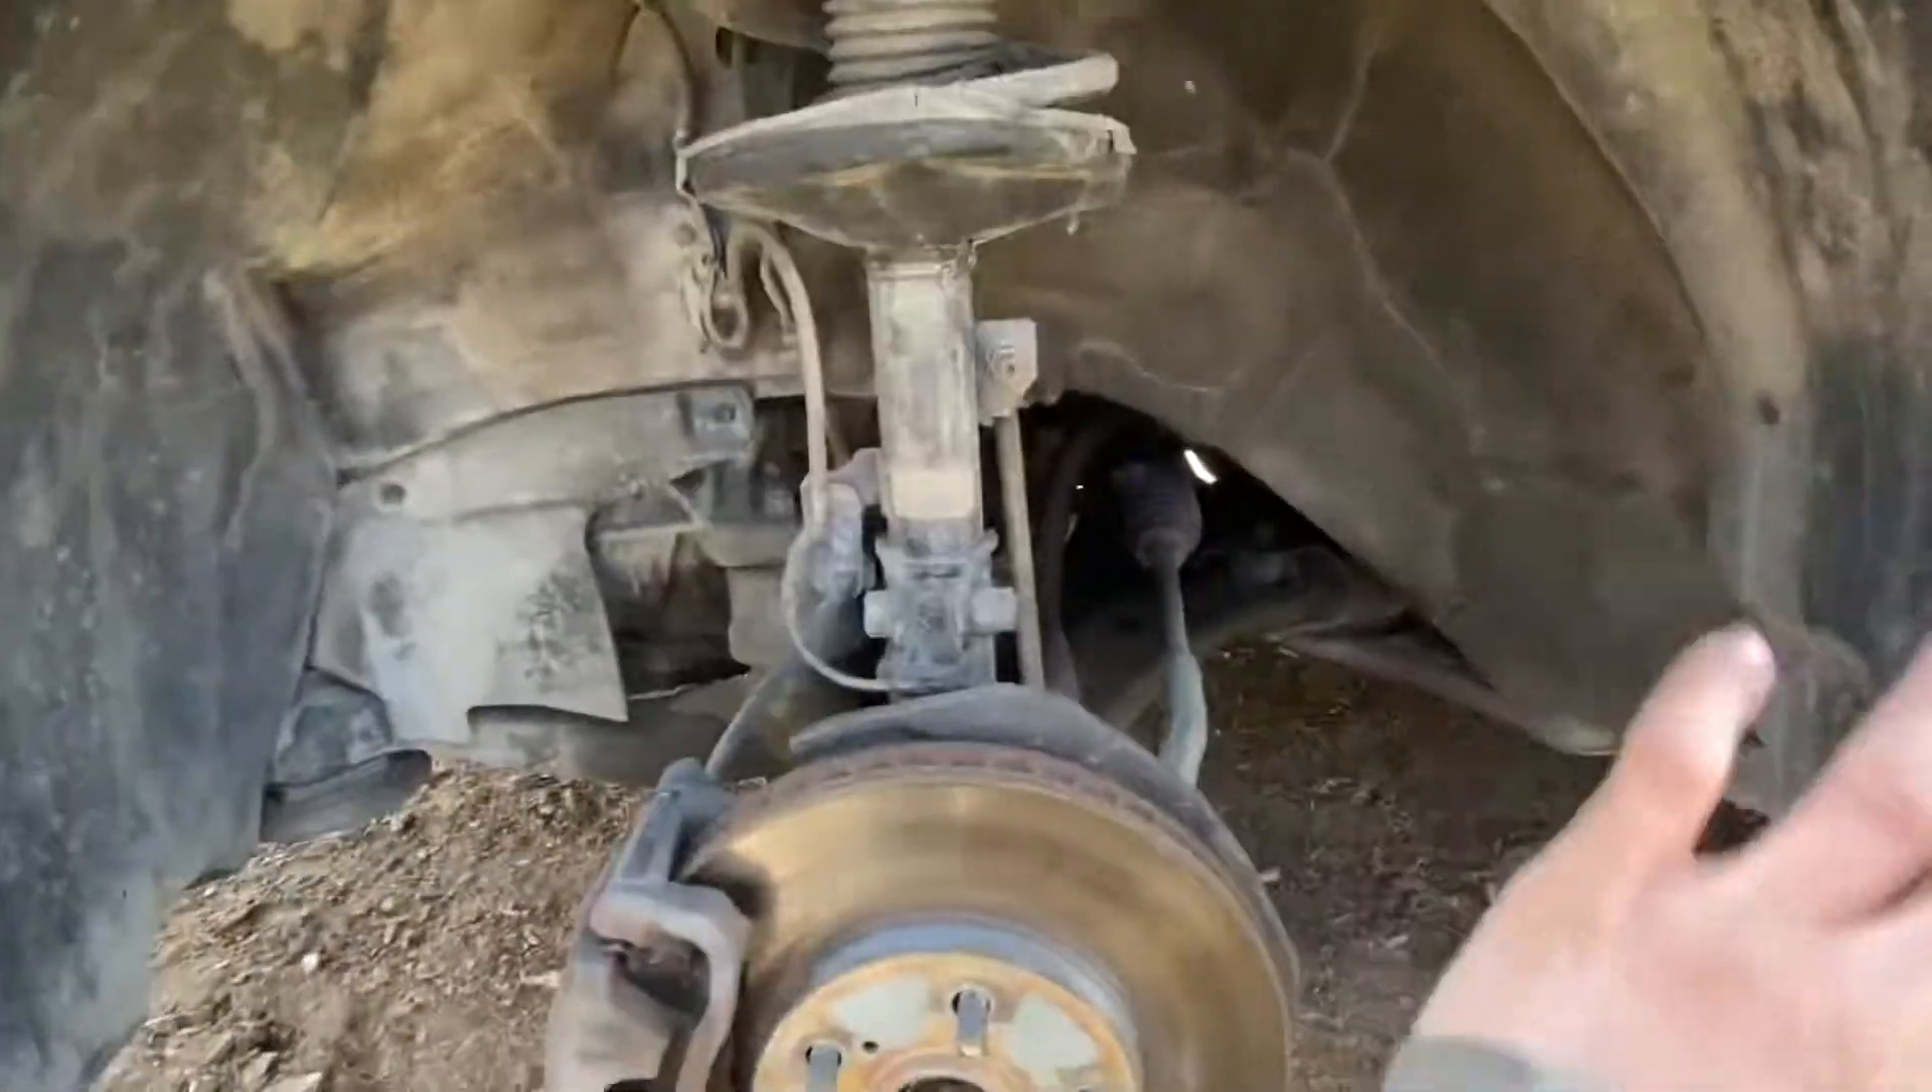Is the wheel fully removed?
Yes.